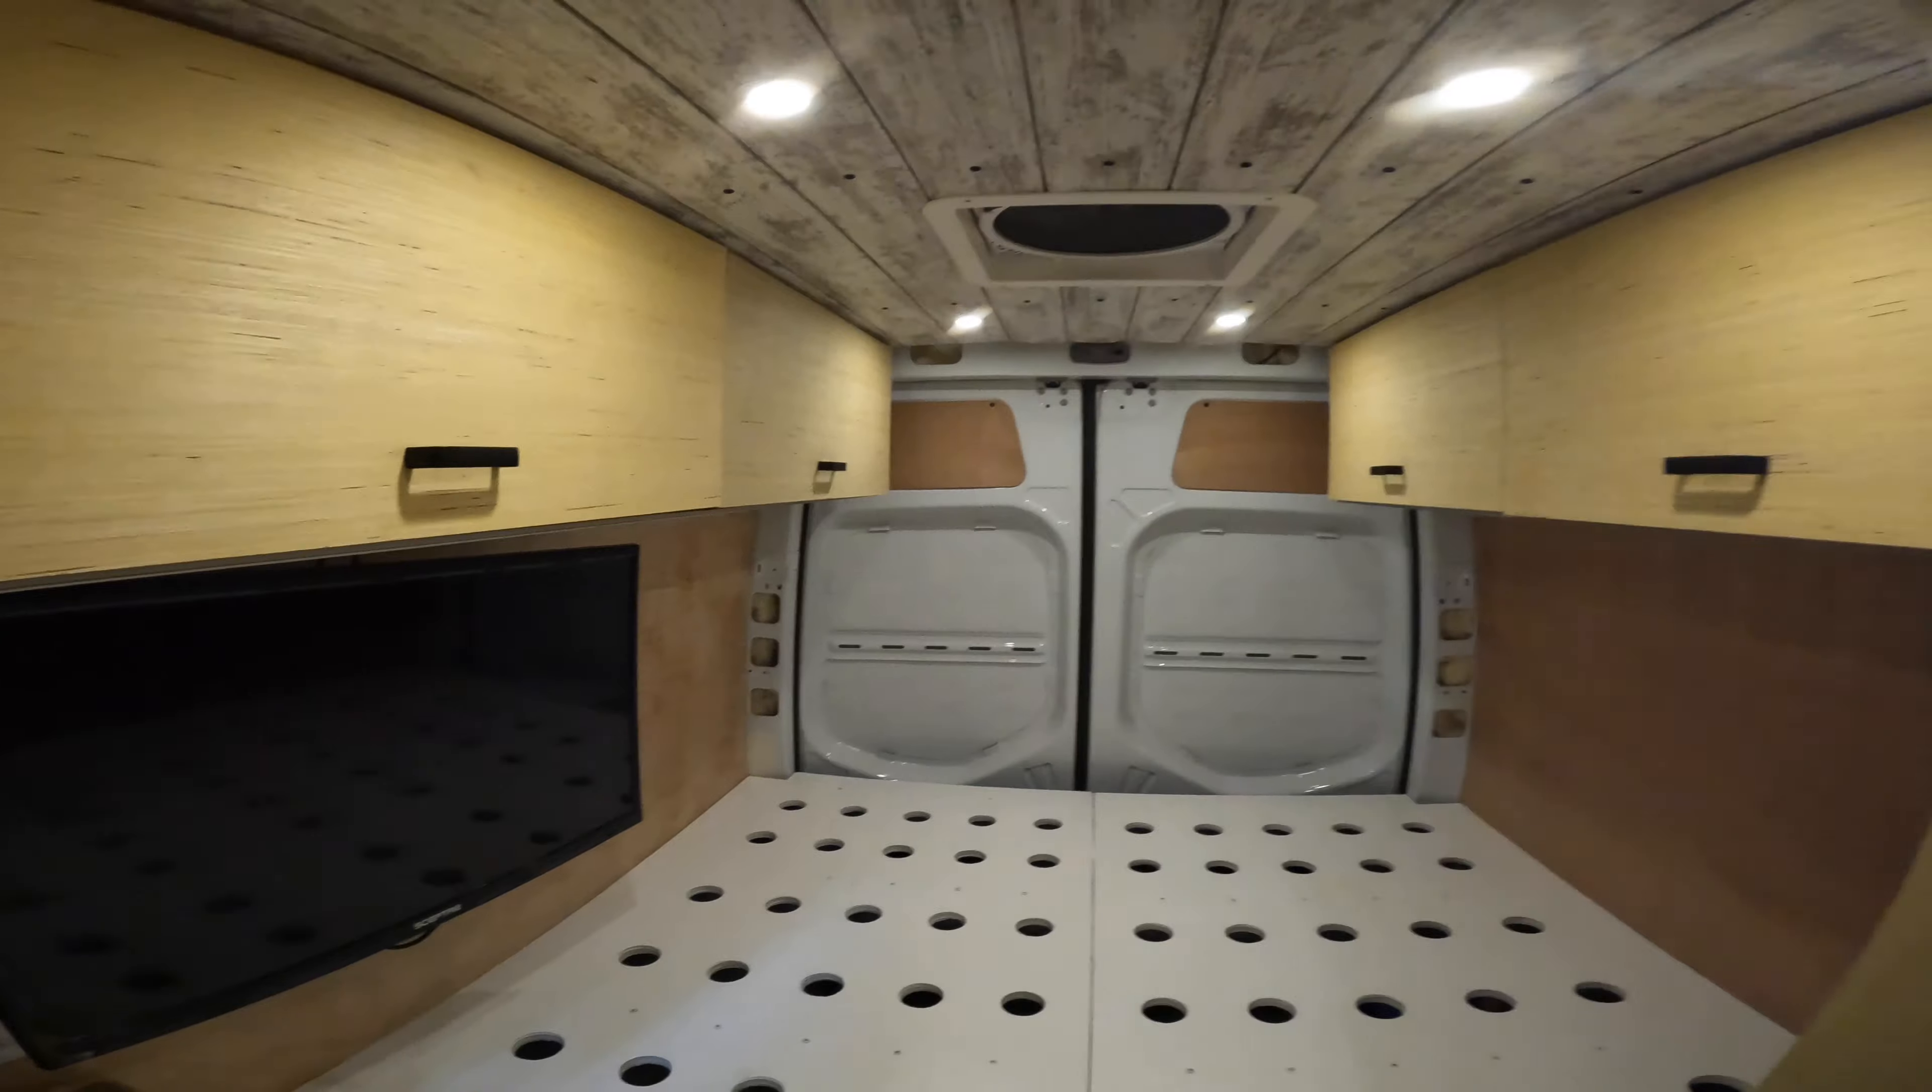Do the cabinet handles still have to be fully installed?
No.